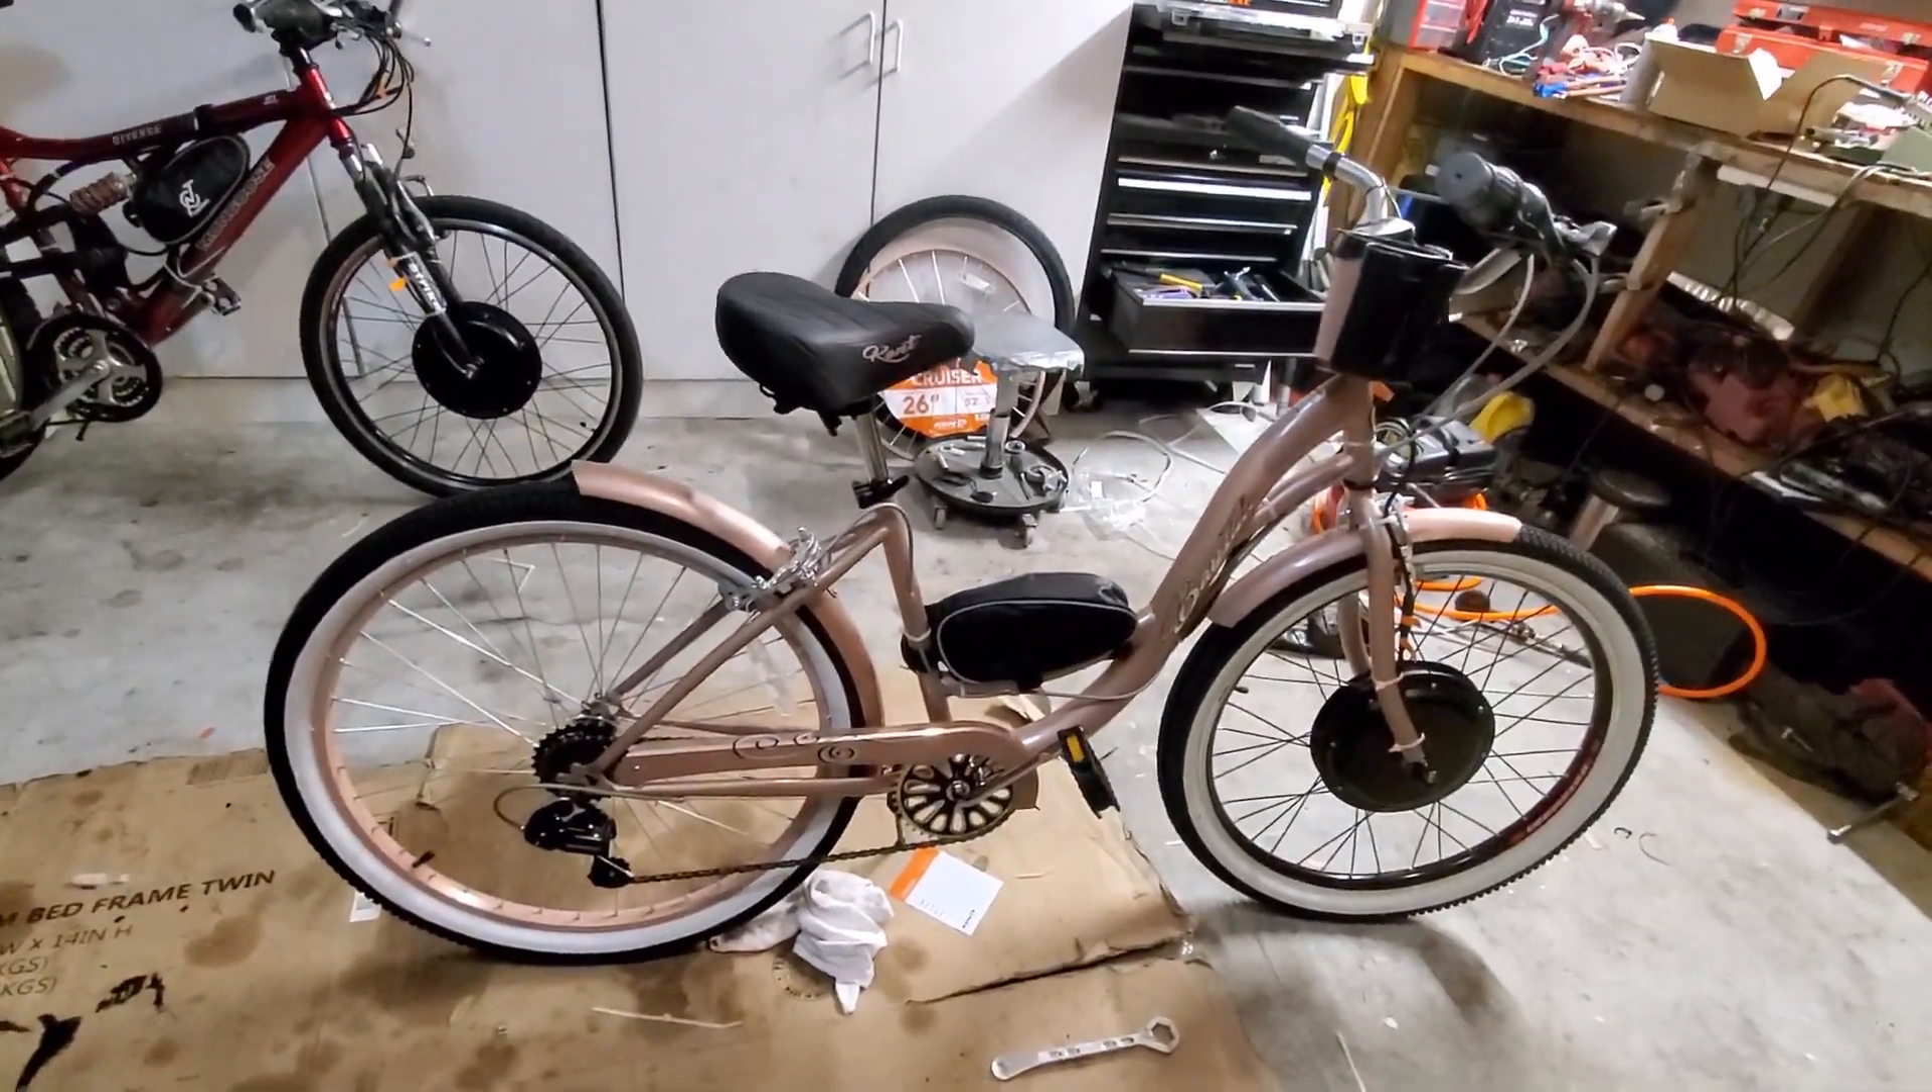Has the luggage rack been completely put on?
No.